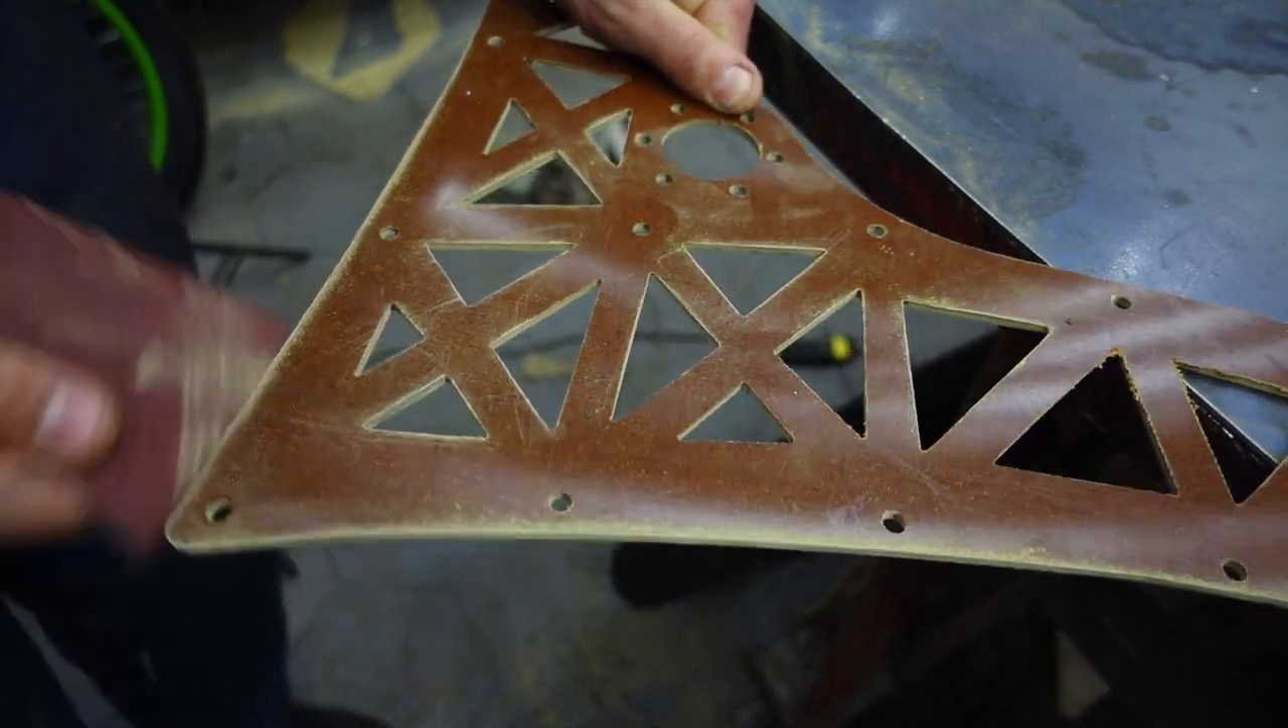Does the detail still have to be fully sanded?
Yes.